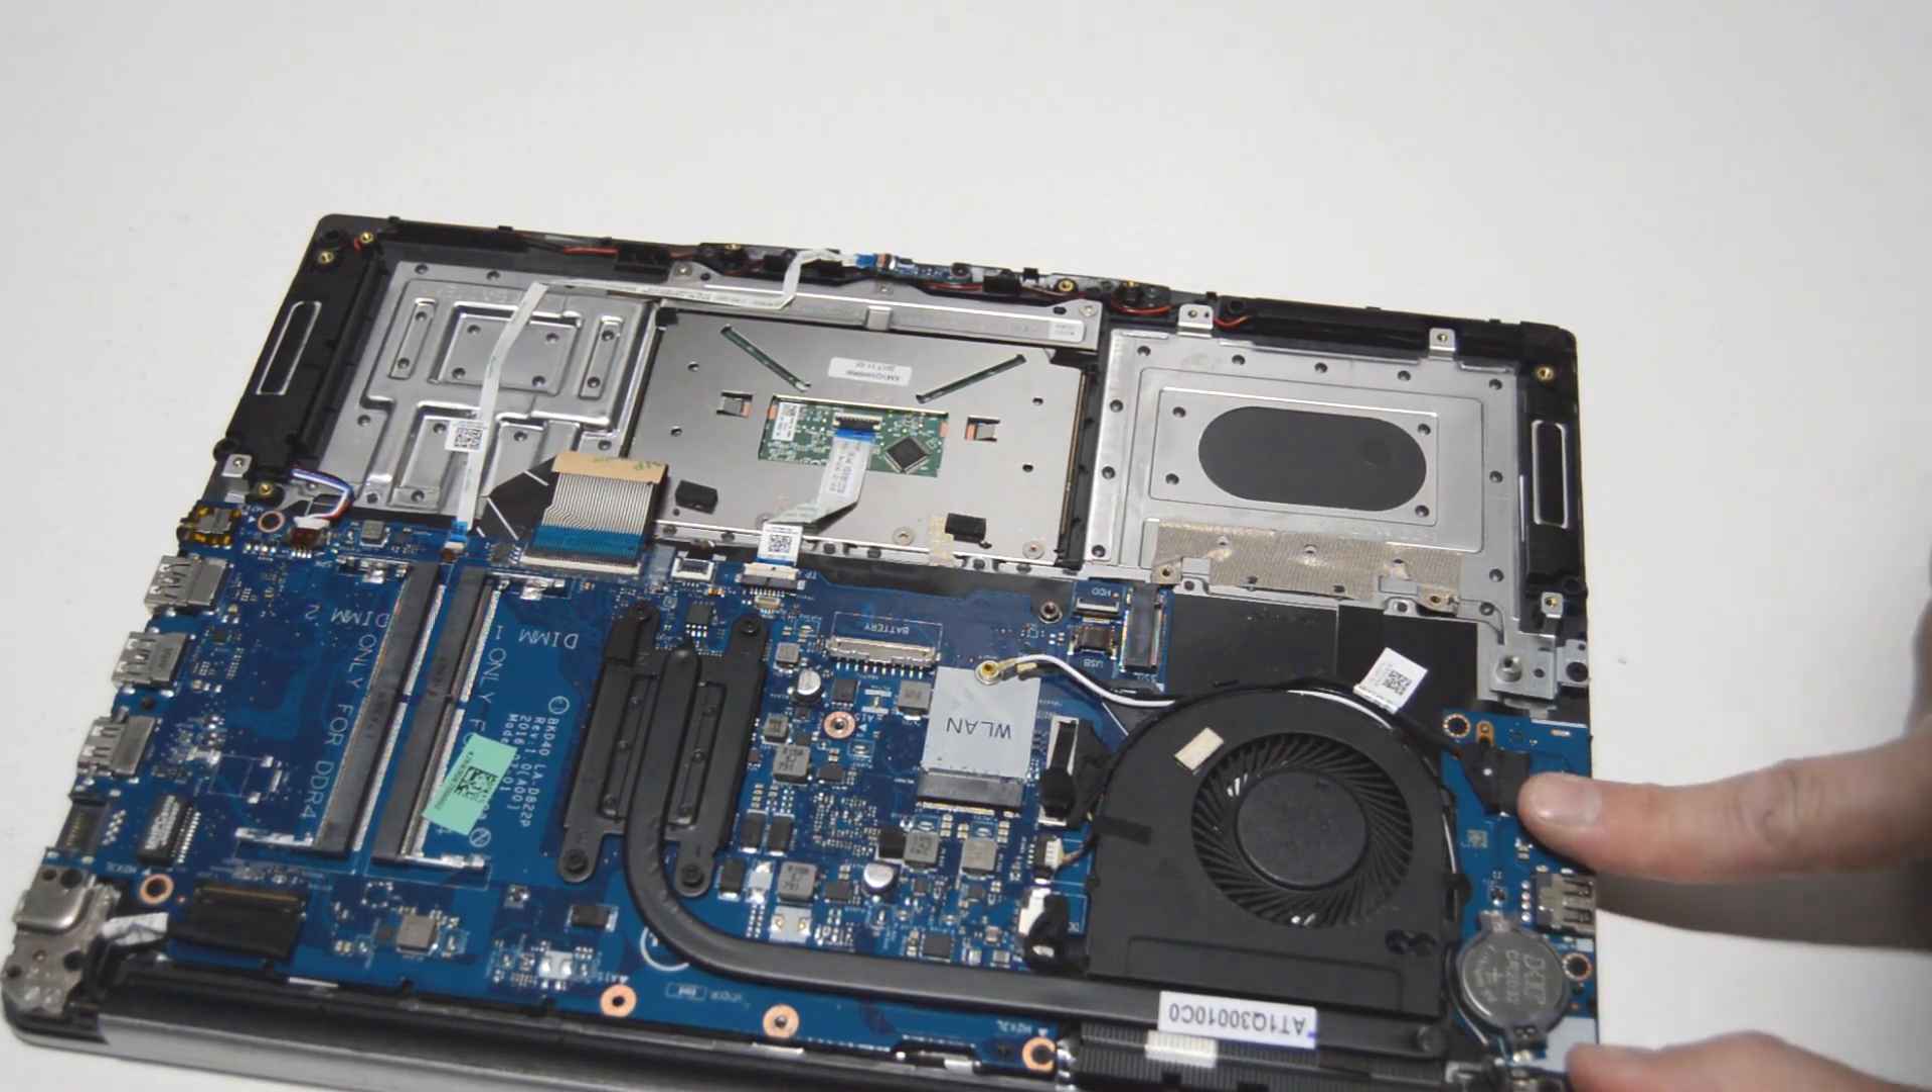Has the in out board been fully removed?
No.